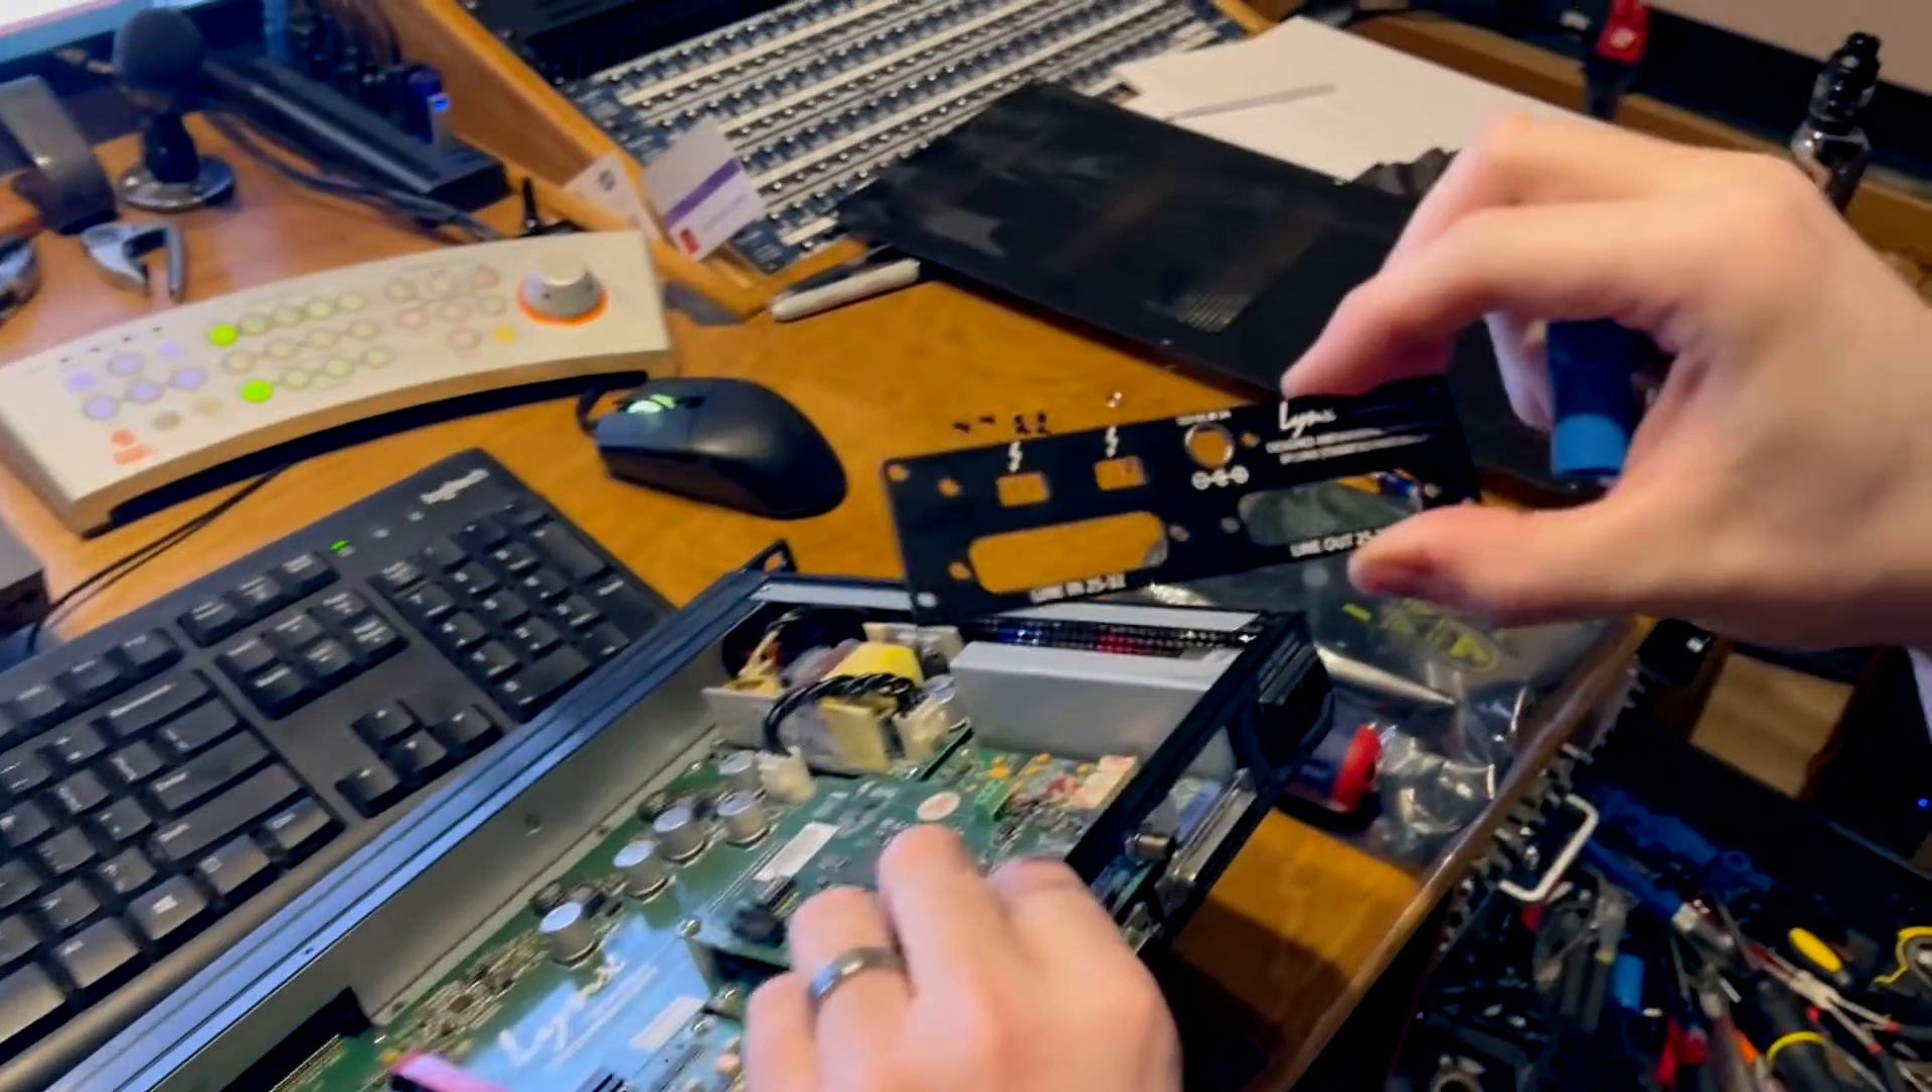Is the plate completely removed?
Yes.